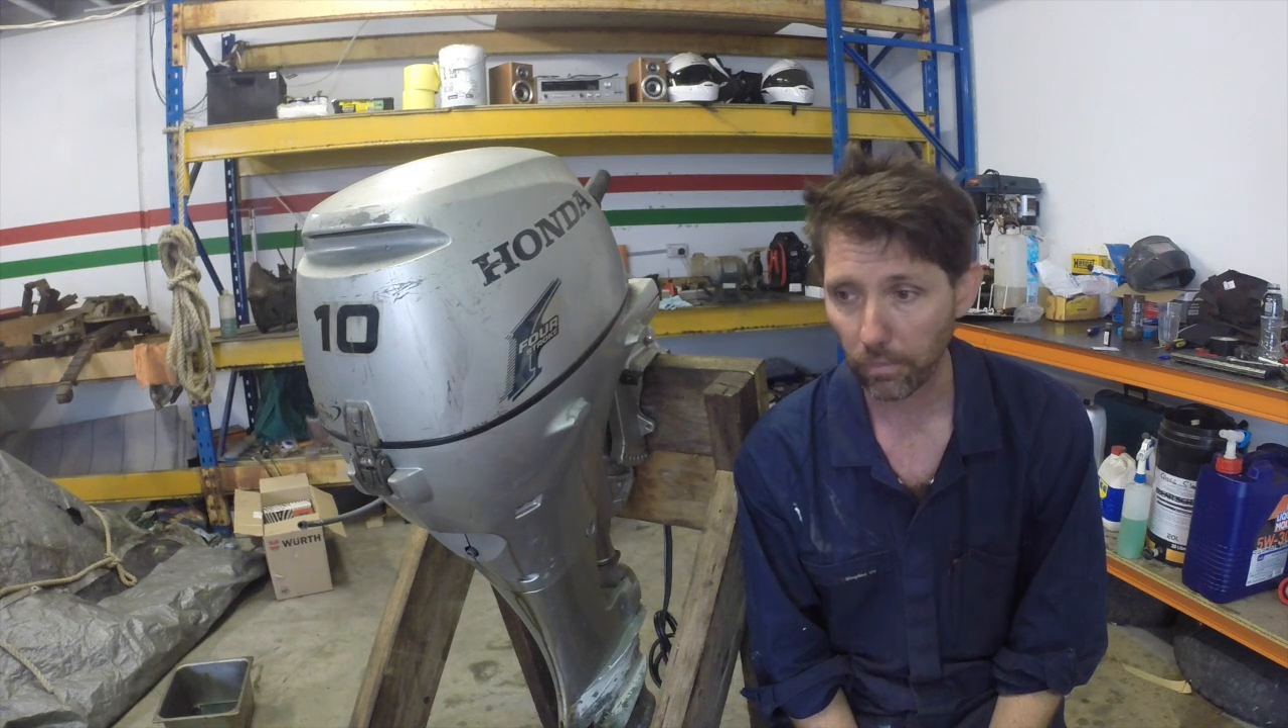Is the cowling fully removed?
No.